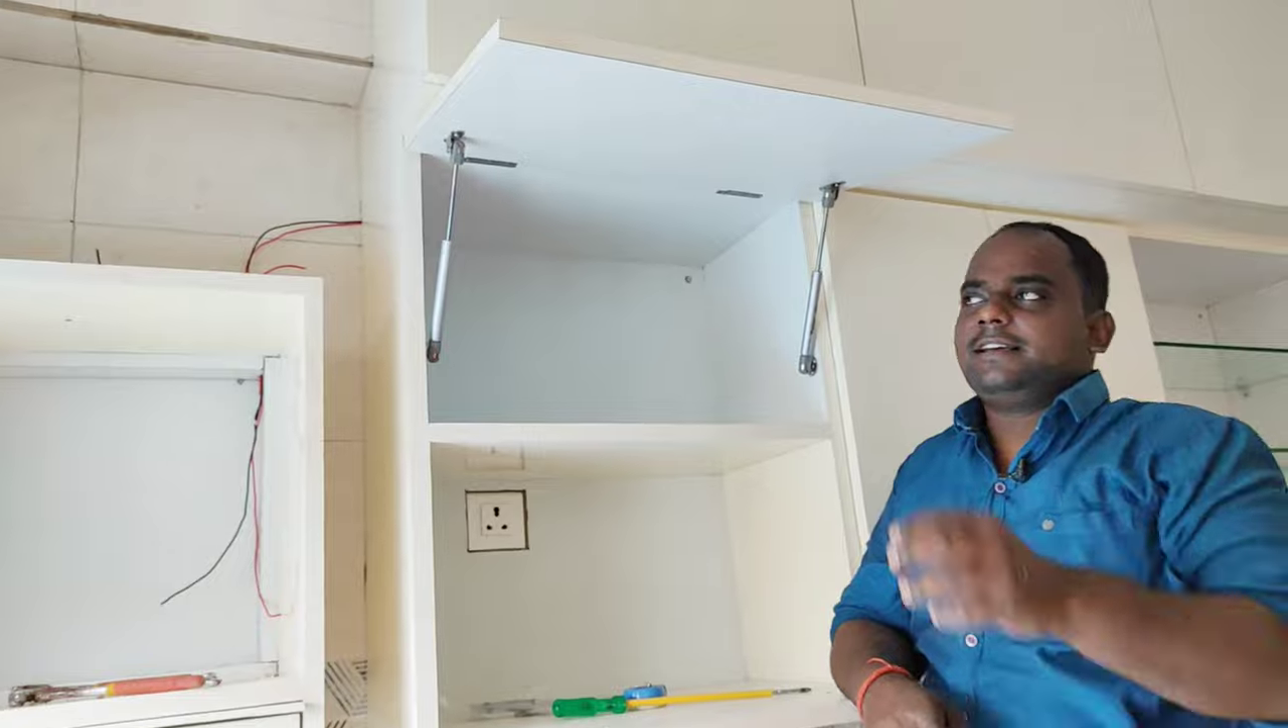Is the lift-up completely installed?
Yes.